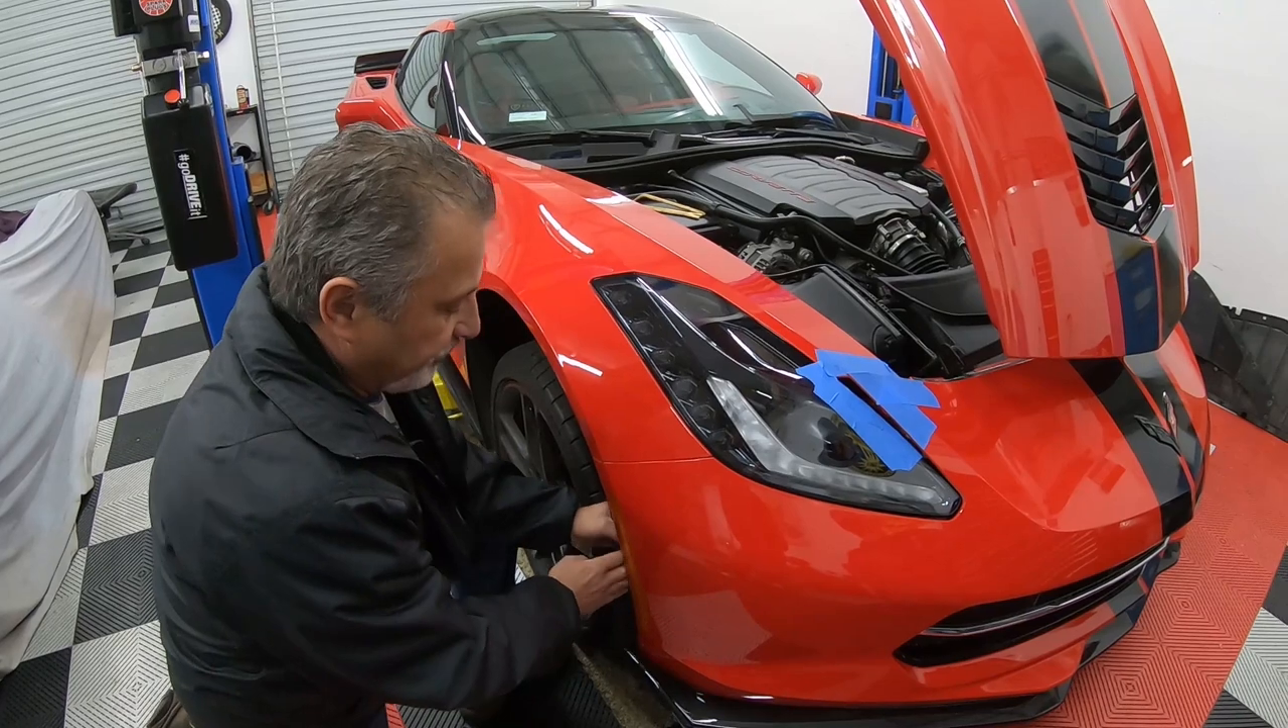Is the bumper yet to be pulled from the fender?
Yes.